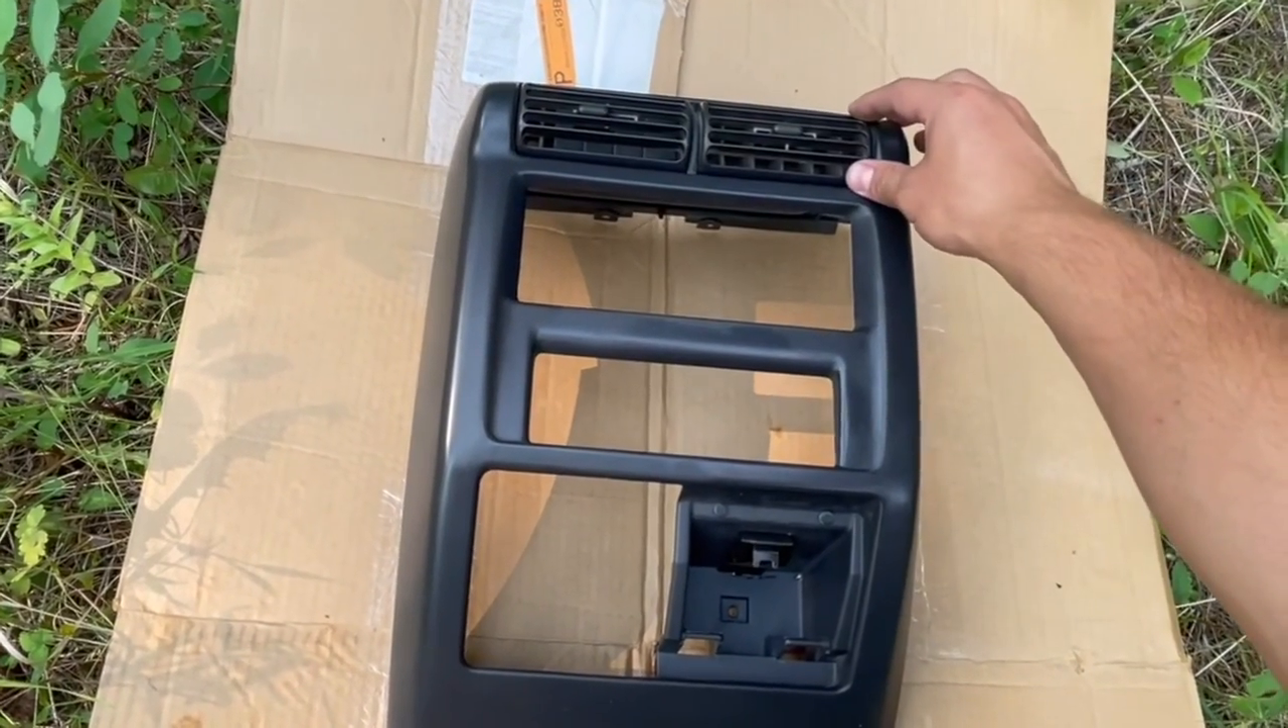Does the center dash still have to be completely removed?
No.